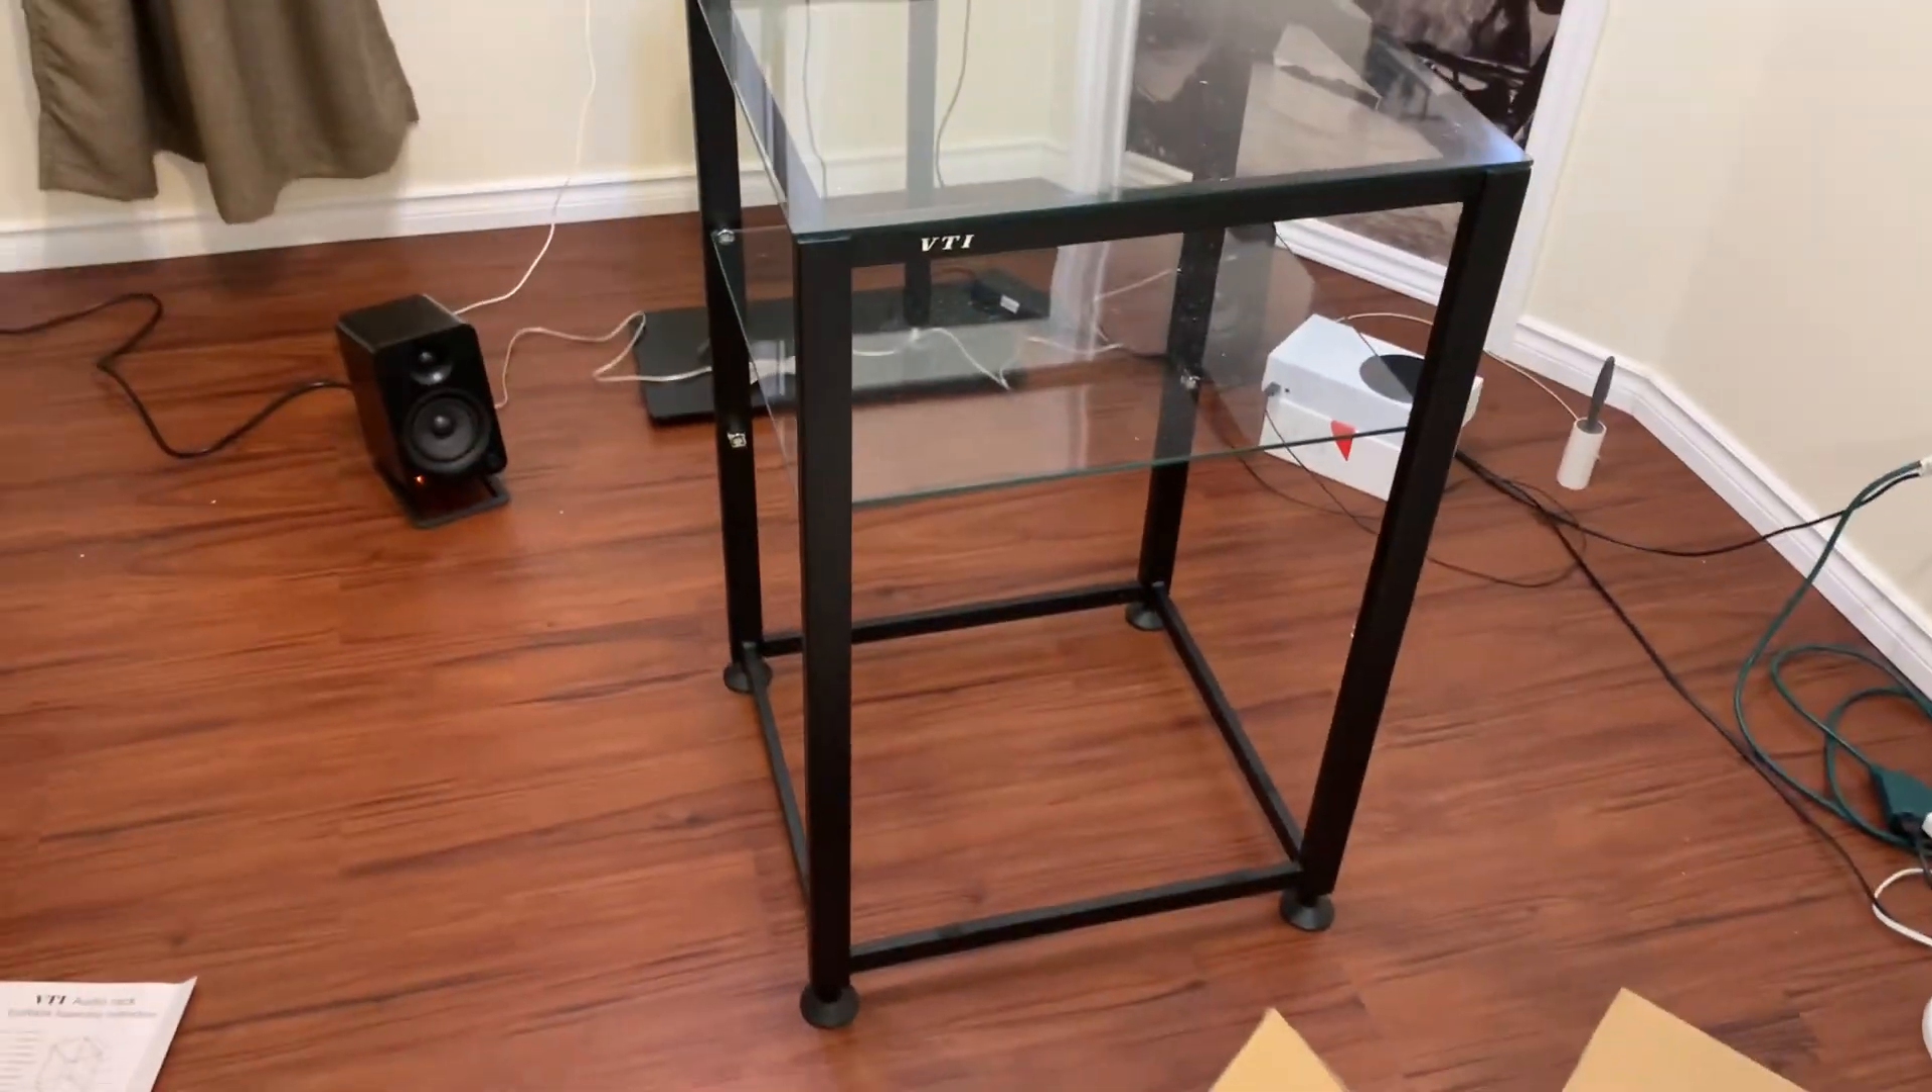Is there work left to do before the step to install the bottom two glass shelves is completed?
Yes.